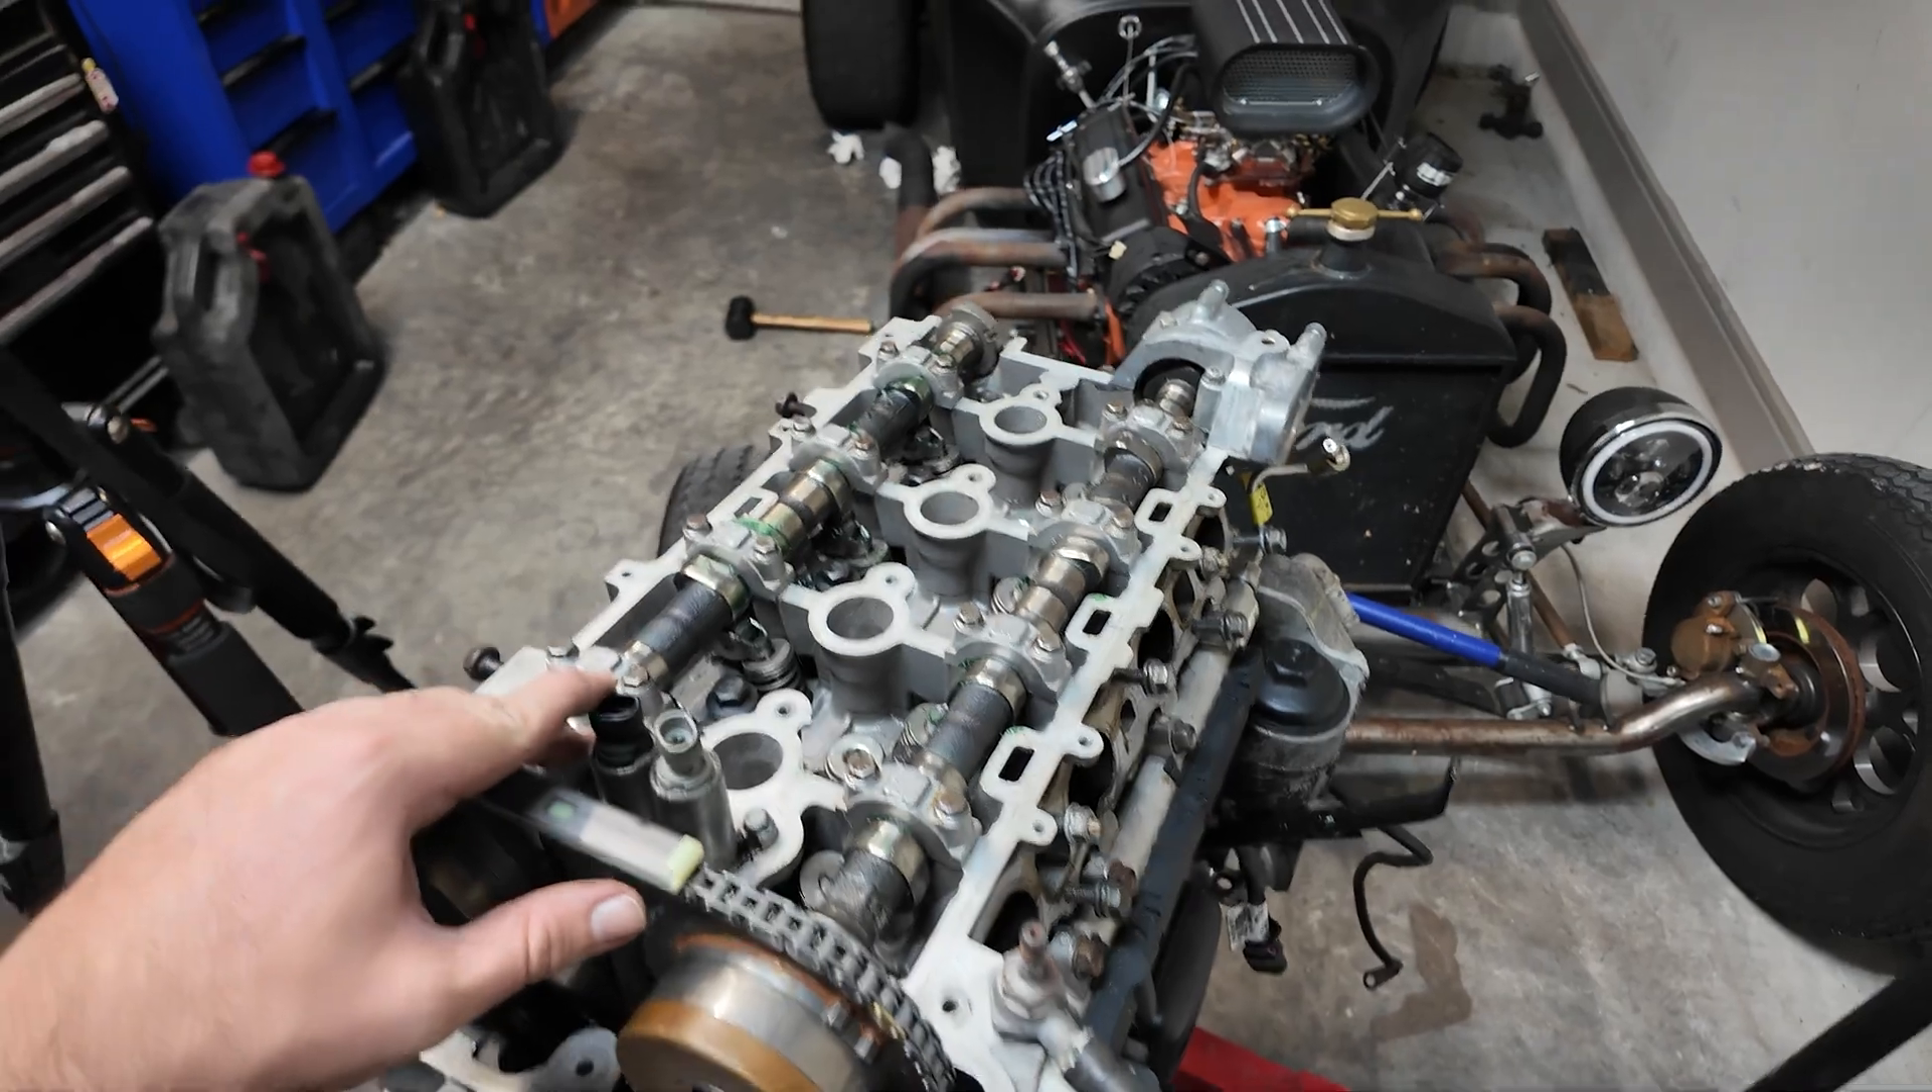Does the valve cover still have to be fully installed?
Yes.